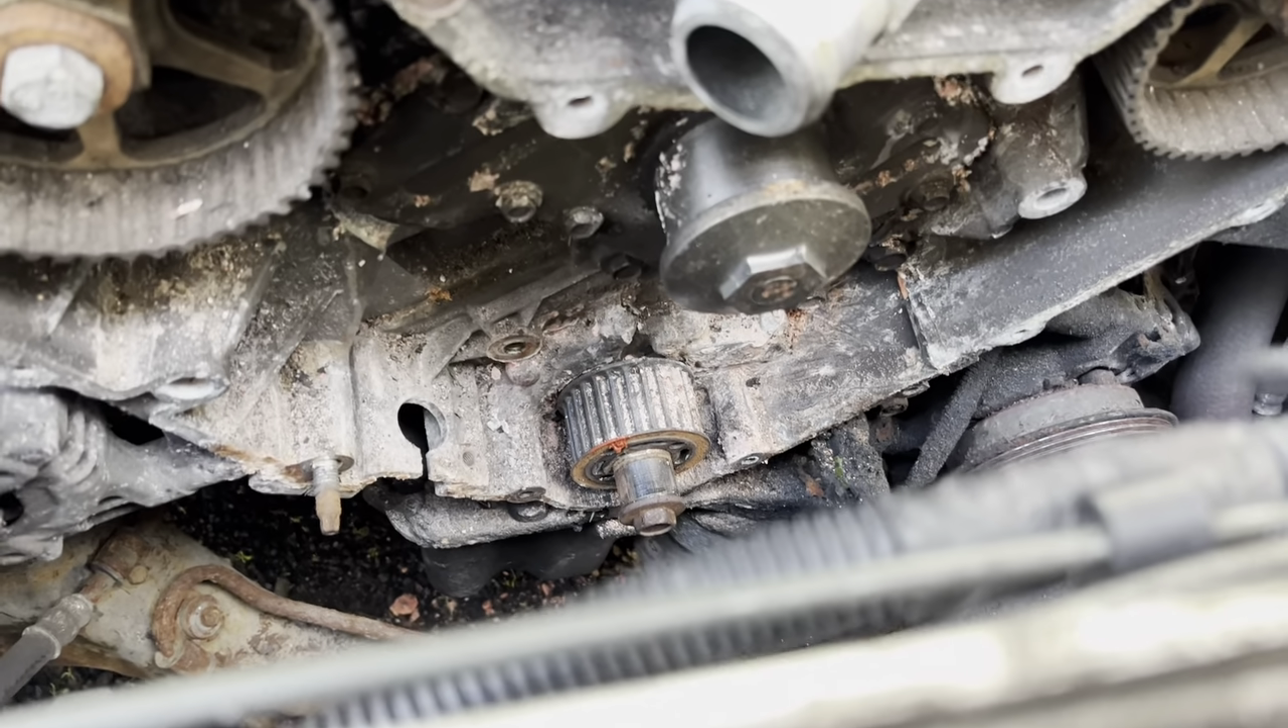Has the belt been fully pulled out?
Yes.